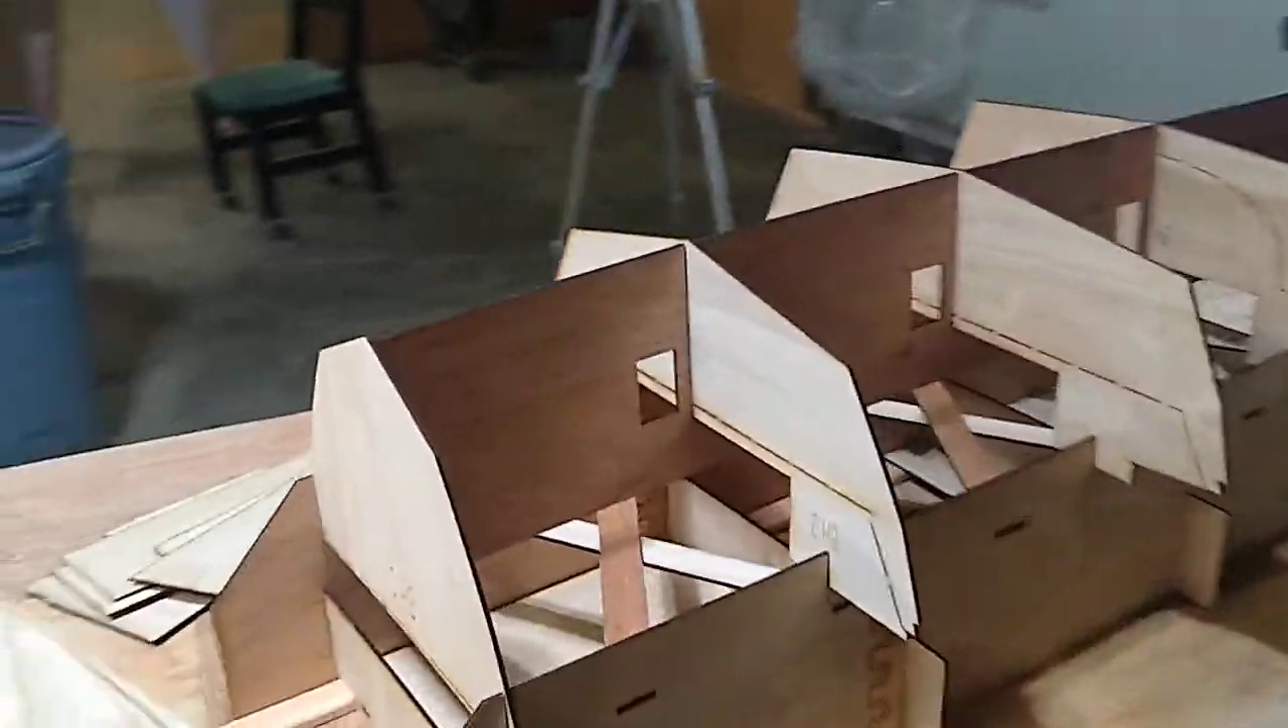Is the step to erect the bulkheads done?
Yes.